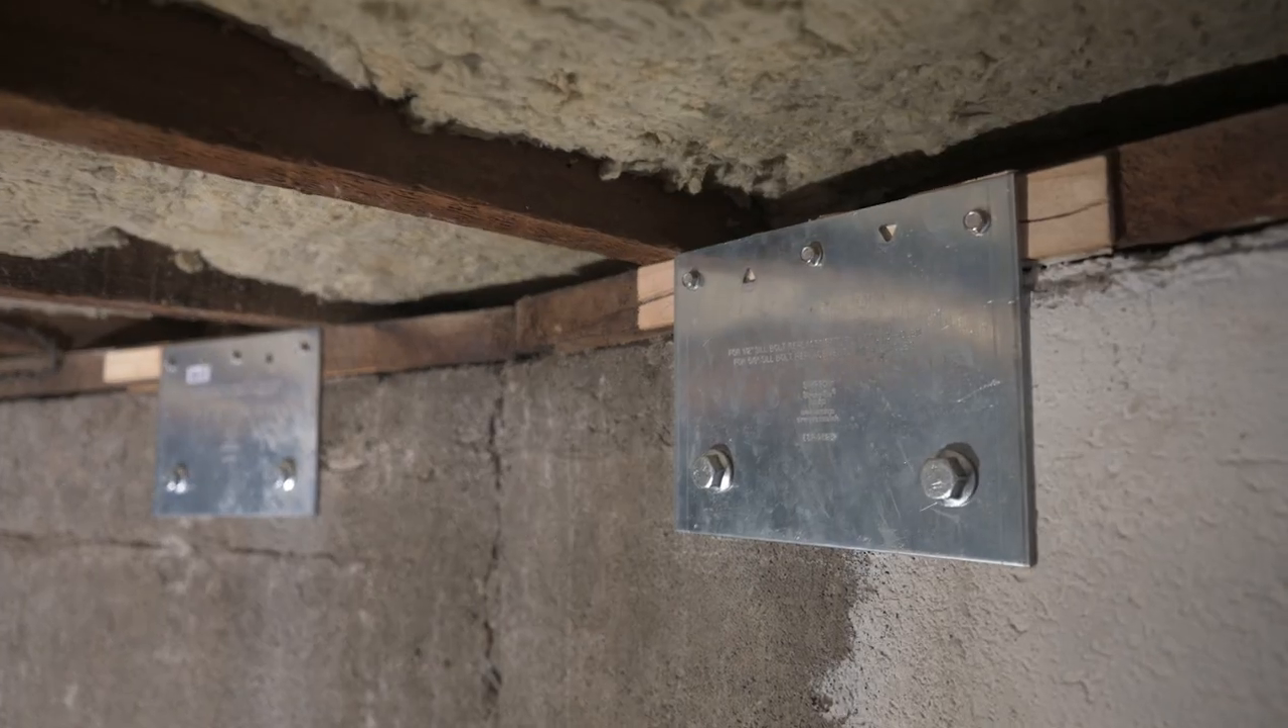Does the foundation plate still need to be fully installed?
No.